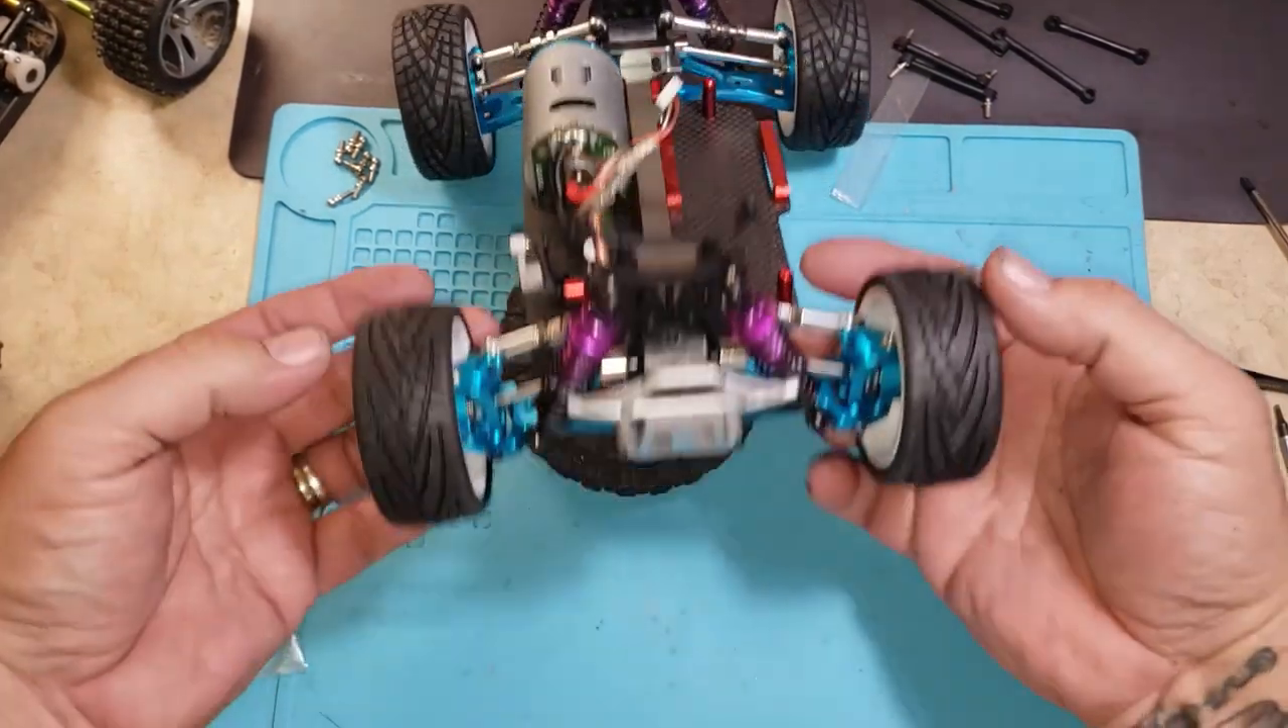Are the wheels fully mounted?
Yes.